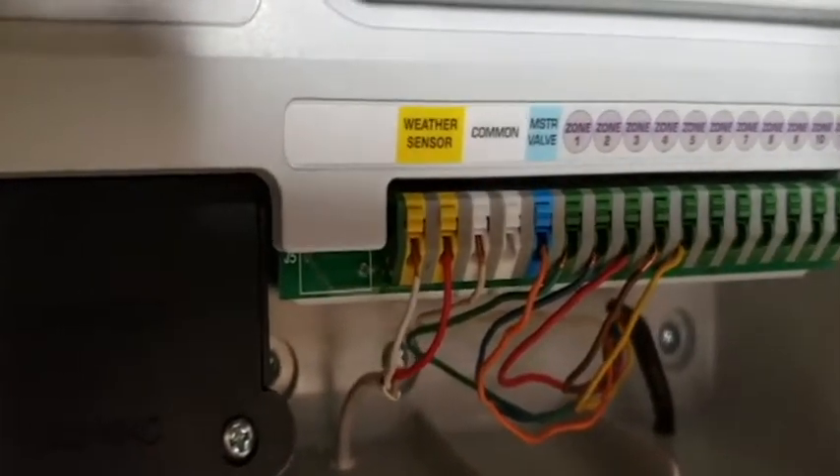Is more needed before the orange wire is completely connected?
No.